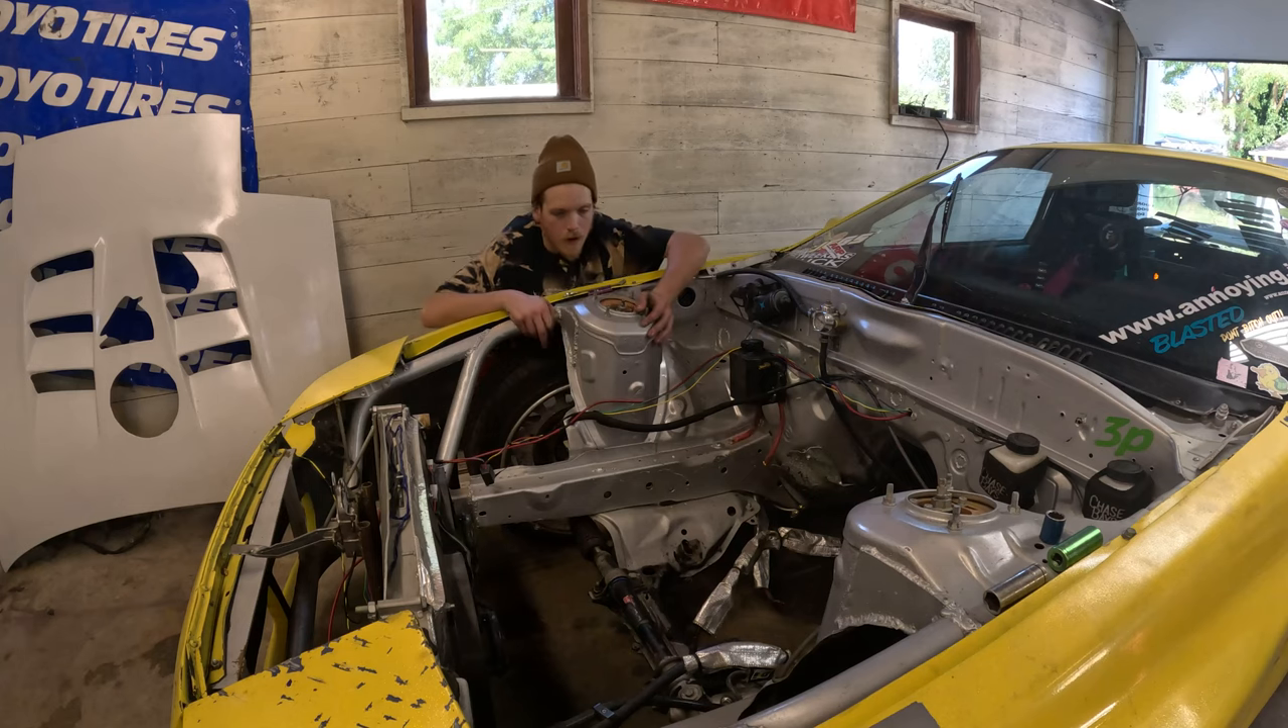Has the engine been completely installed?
No.